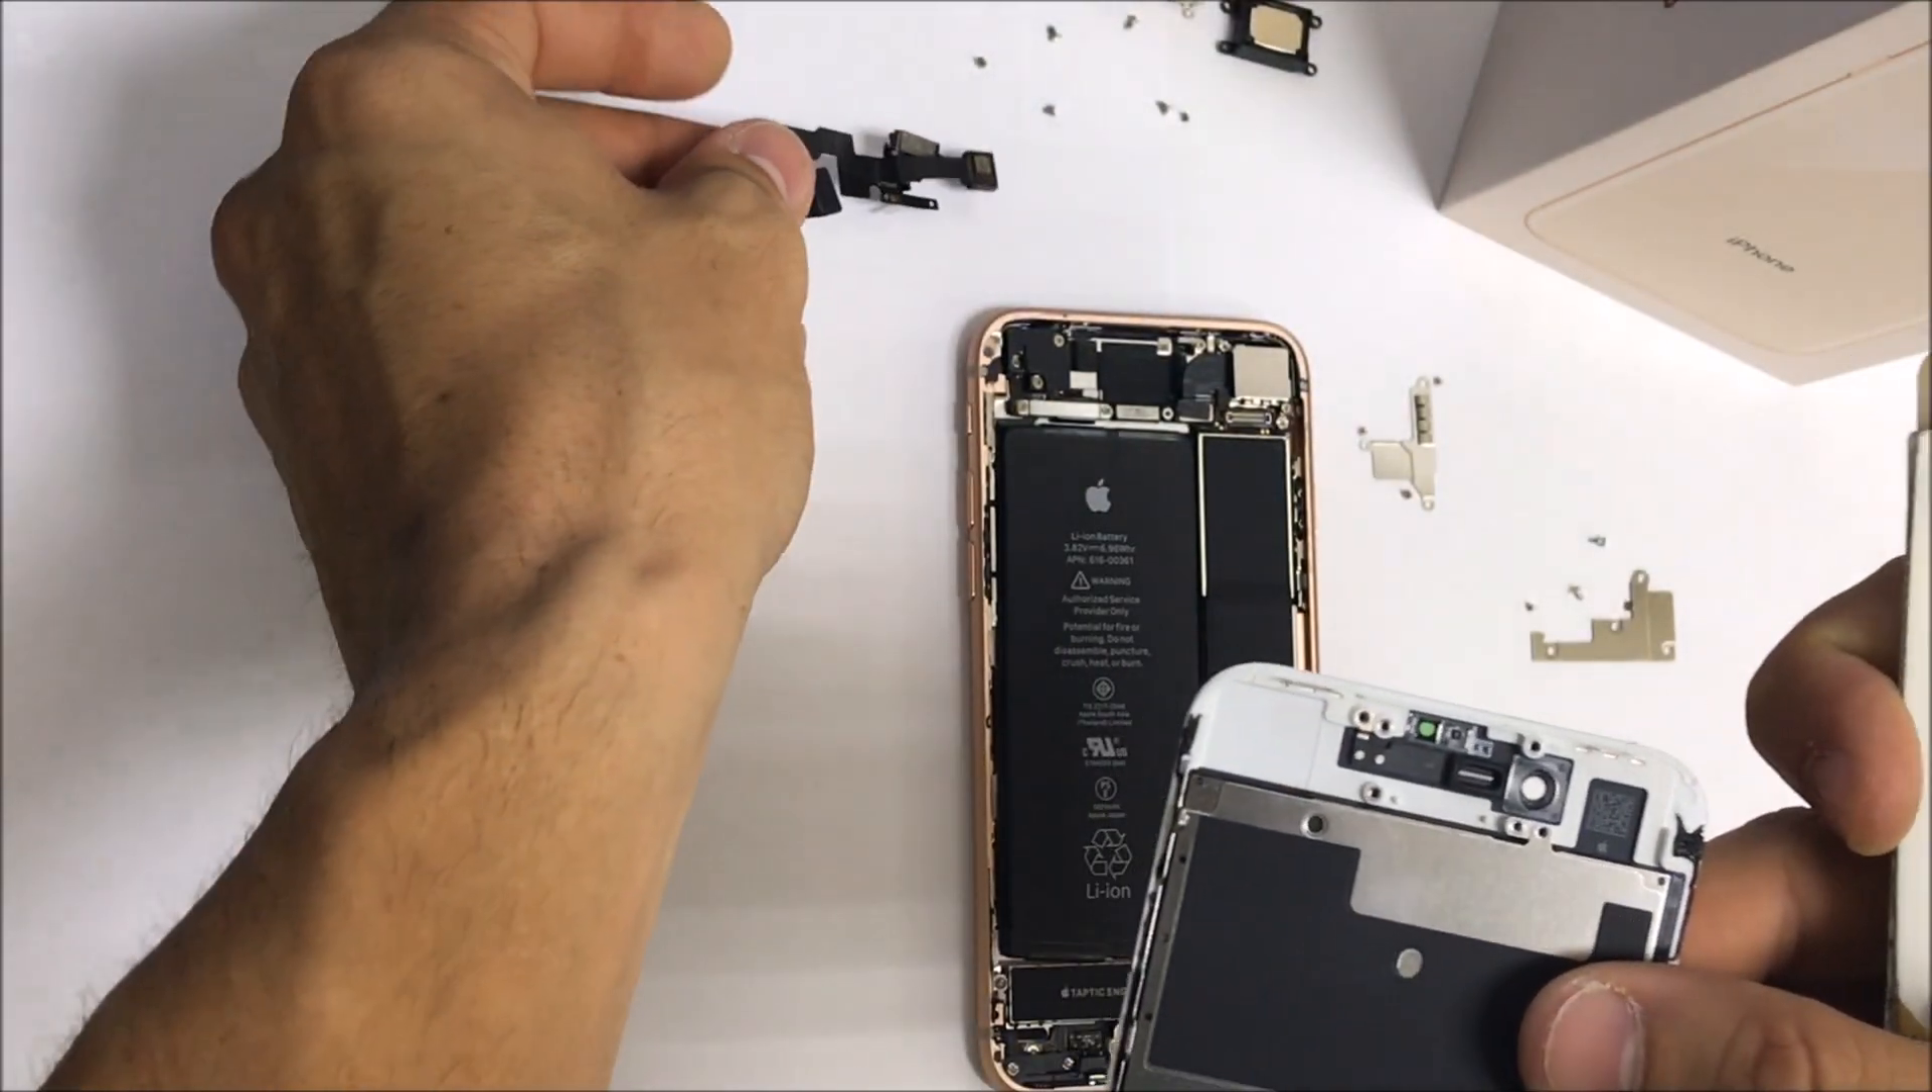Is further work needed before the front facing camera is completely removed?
No.